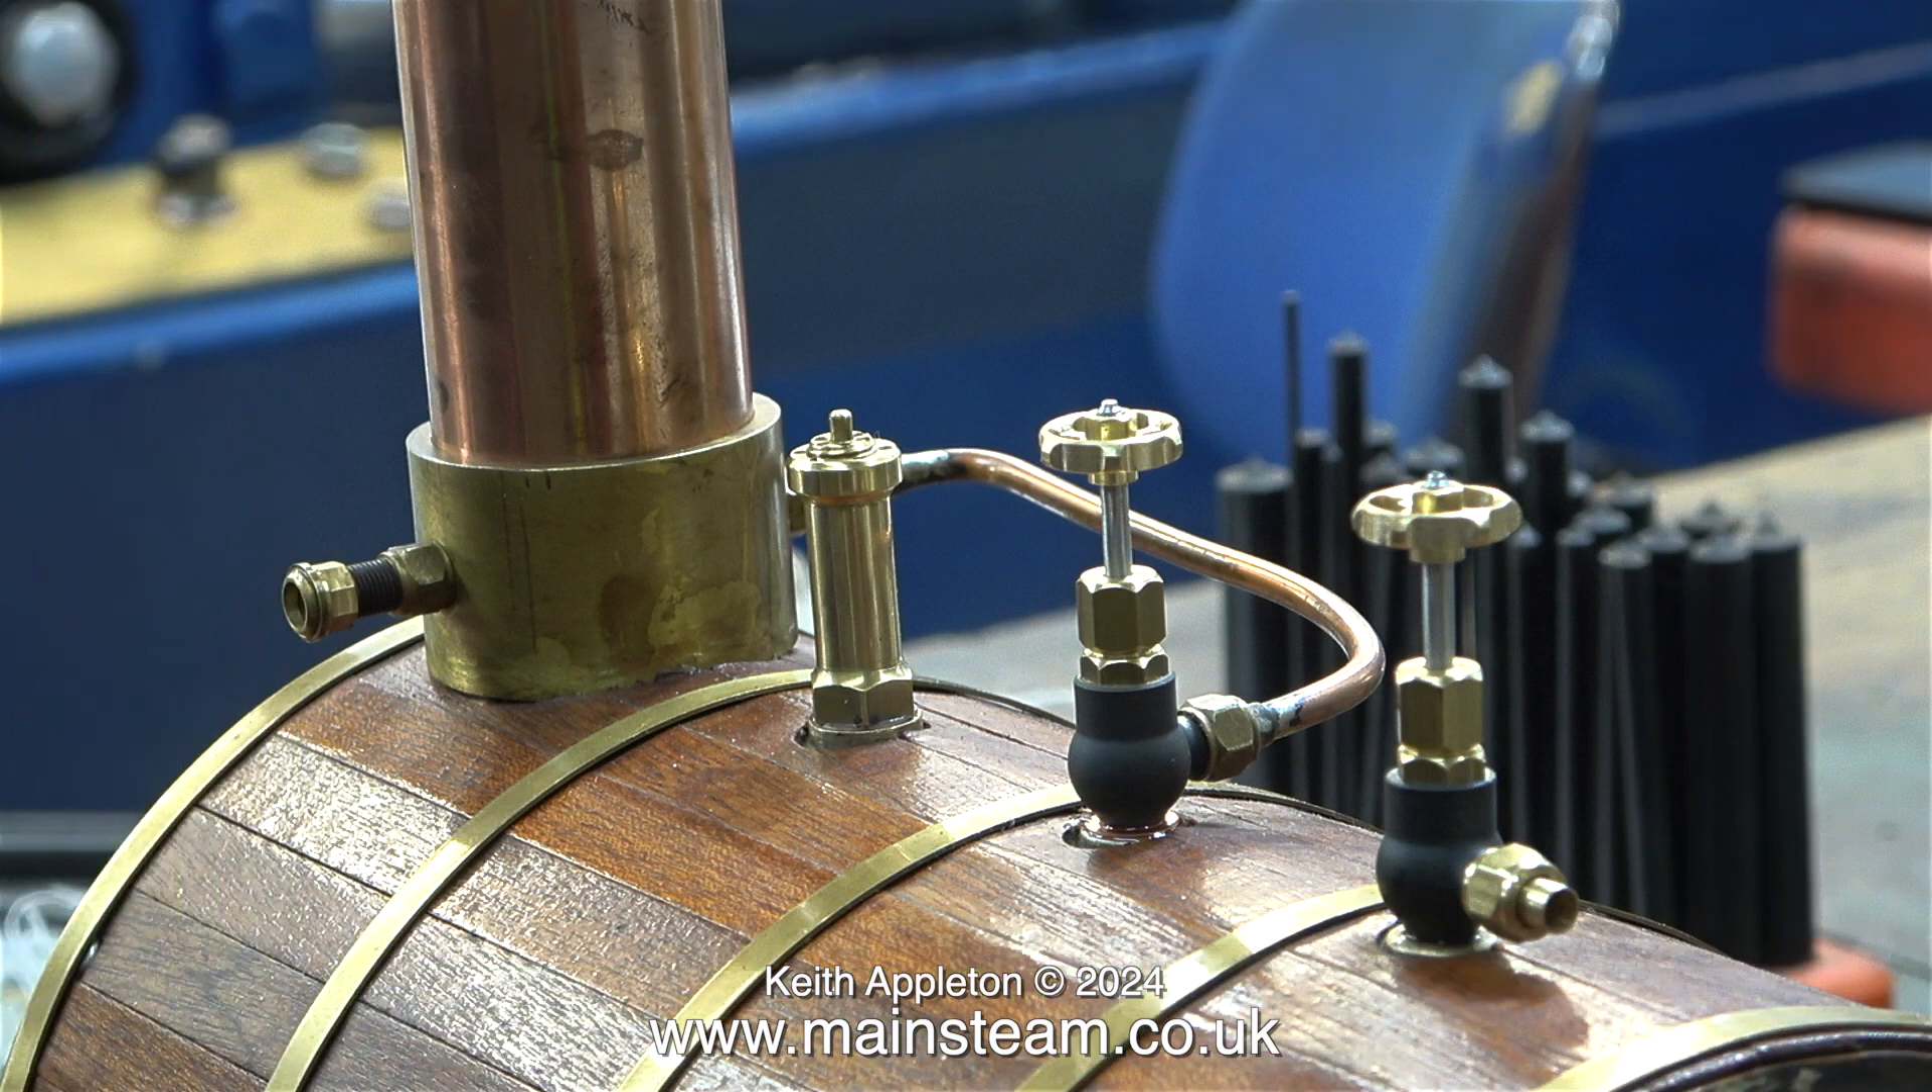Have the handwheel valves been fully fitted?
Yes.